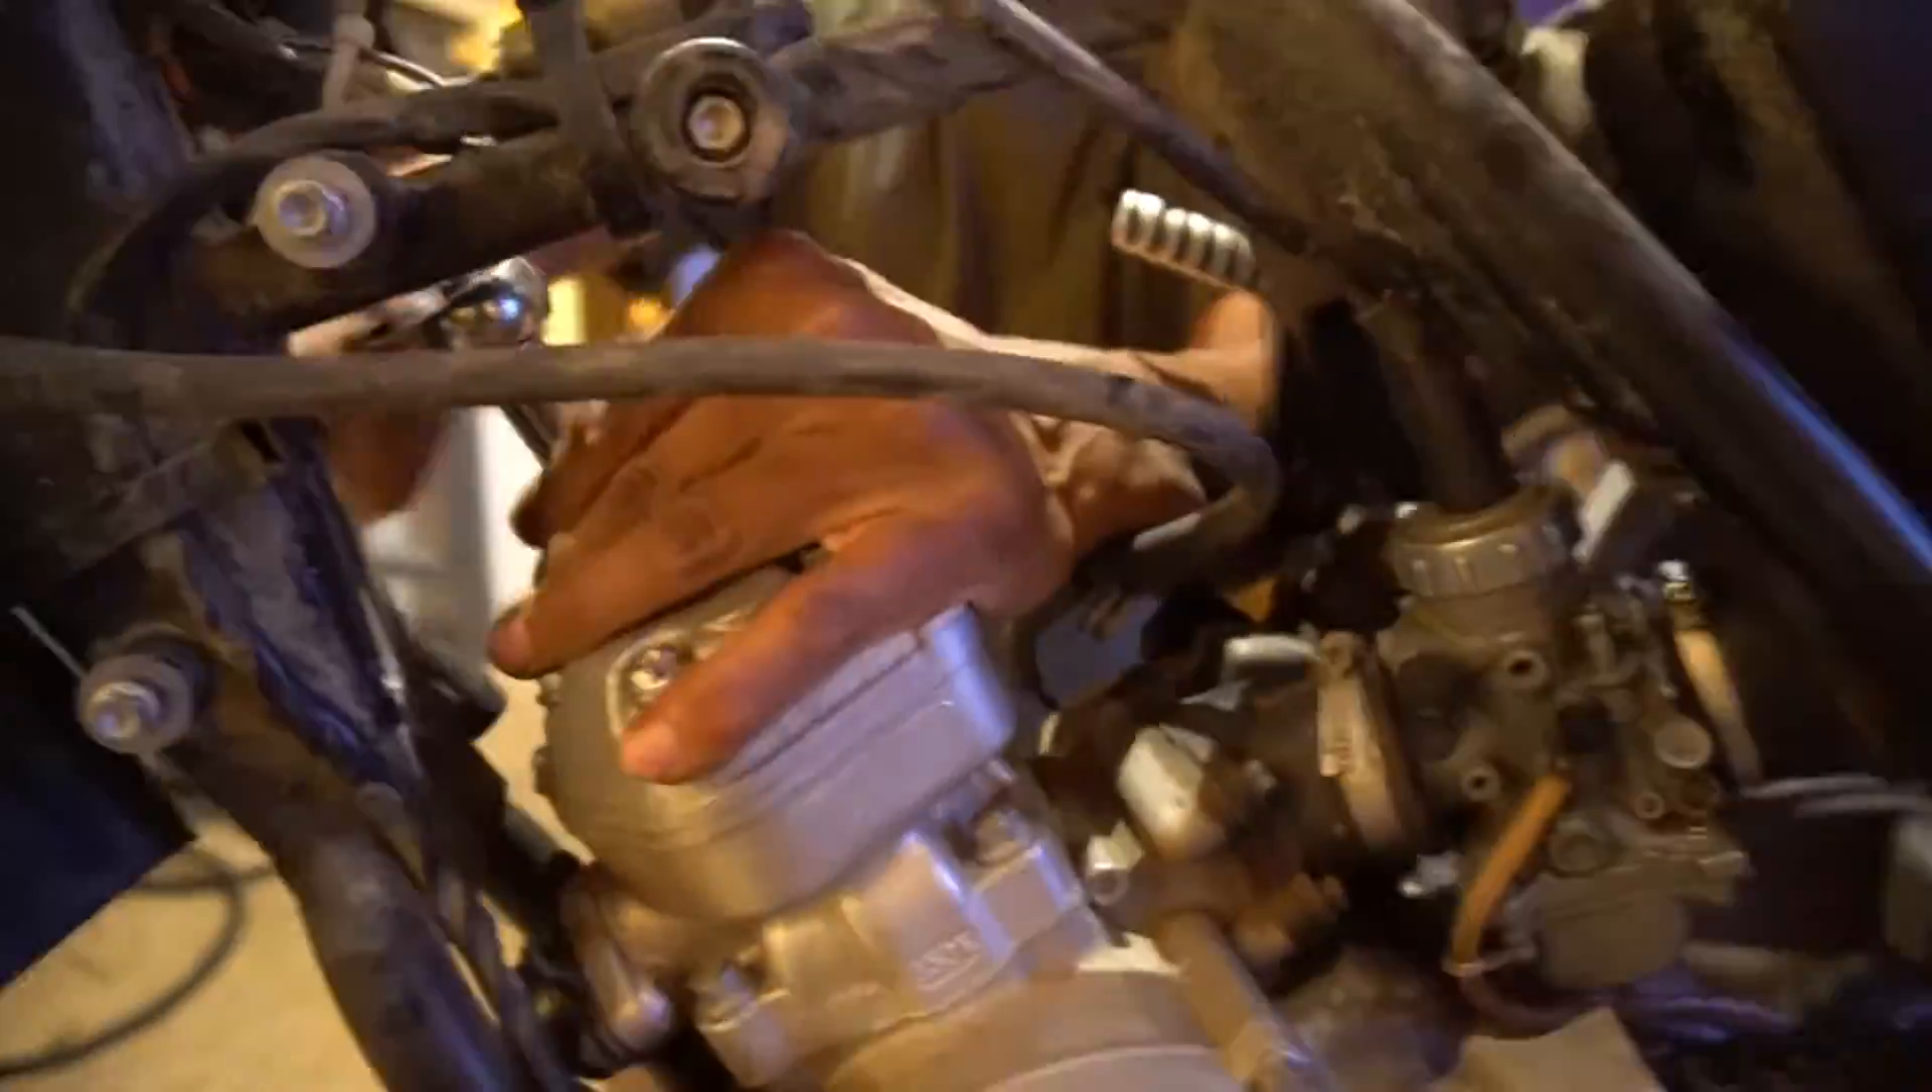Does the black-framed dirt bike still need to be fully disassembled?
Yes.